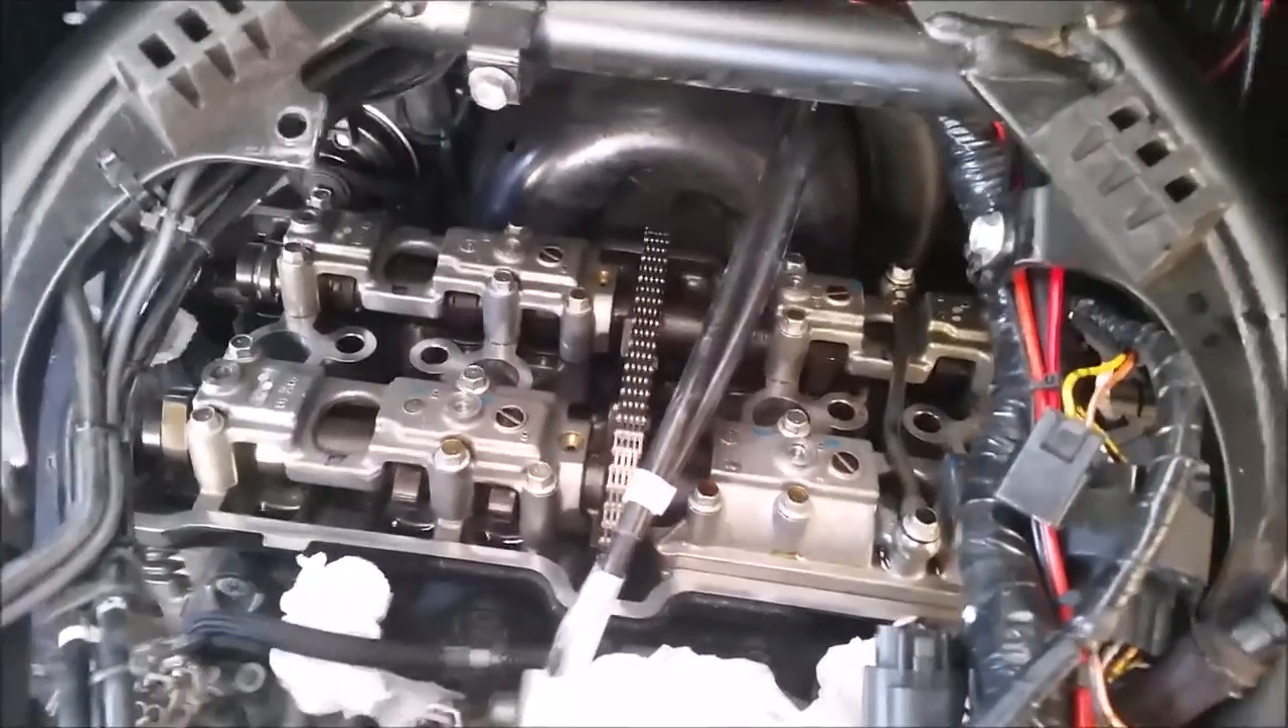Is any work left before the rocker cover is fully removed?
No.